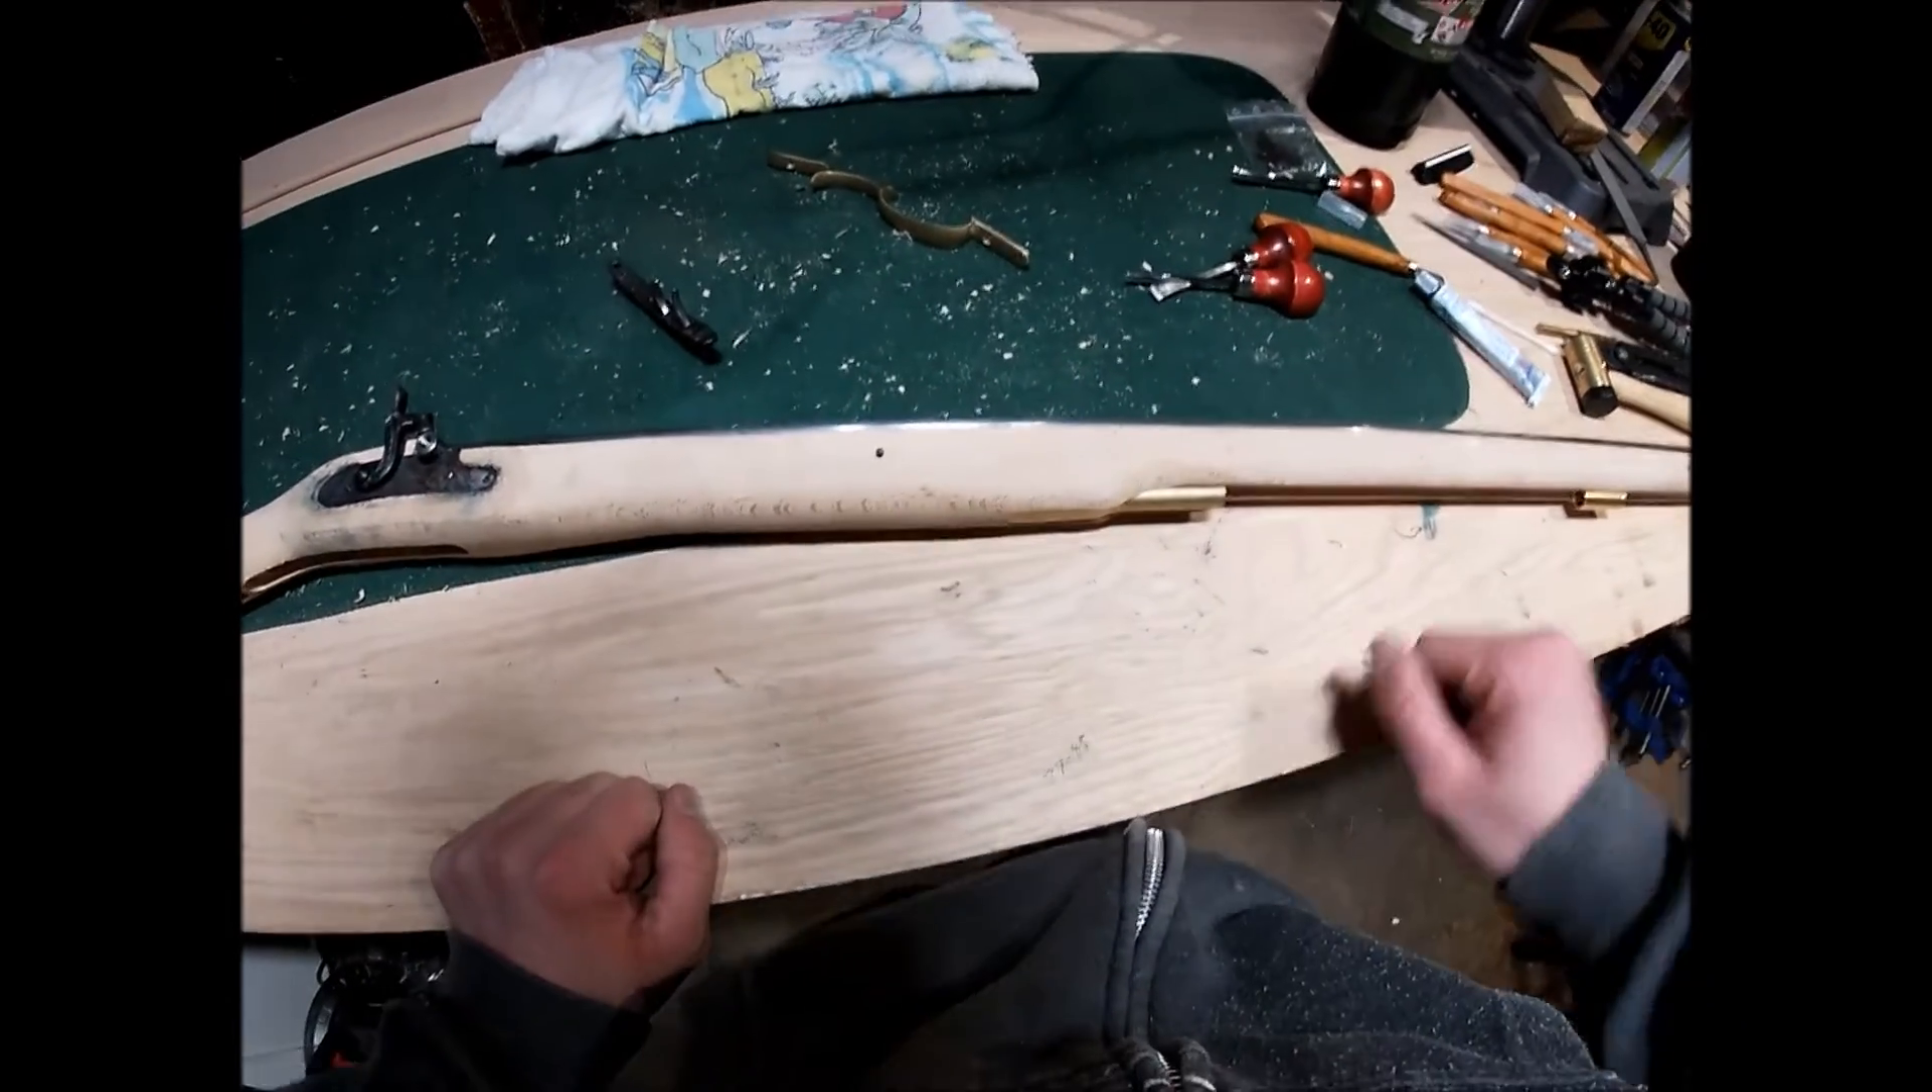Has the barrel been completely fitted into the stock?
Yes.